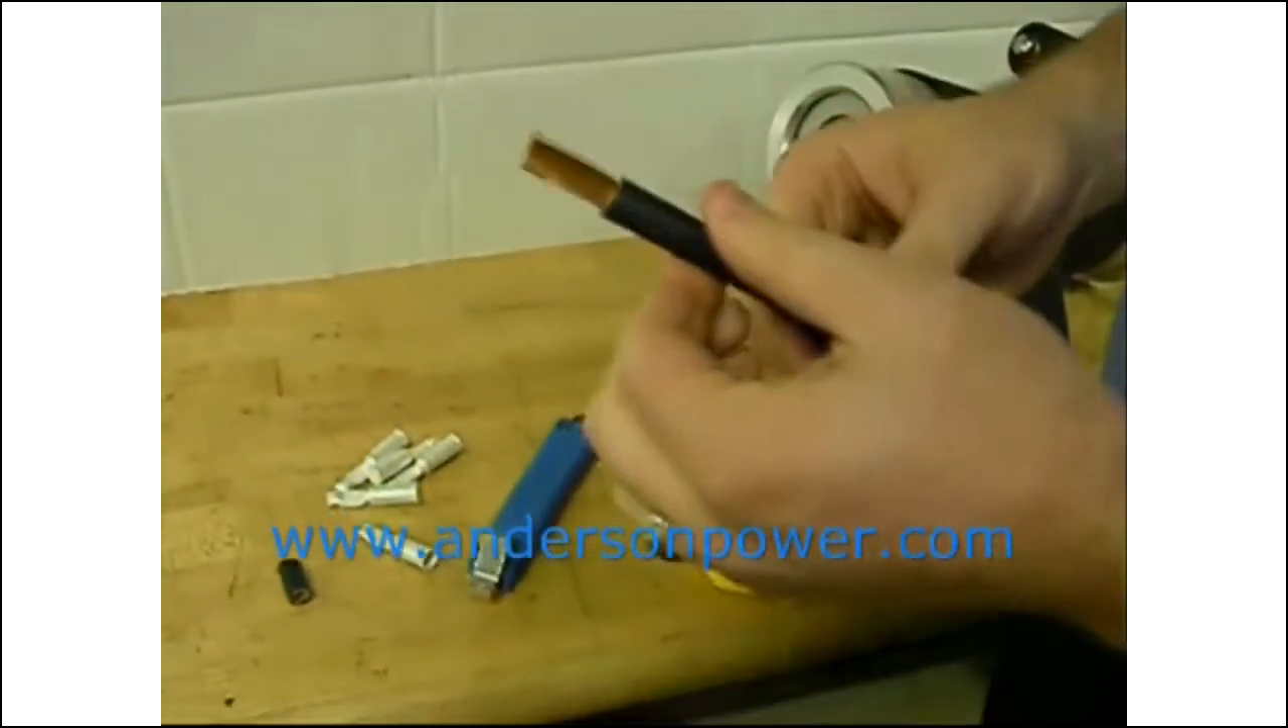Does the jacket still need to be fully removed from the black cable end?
No.